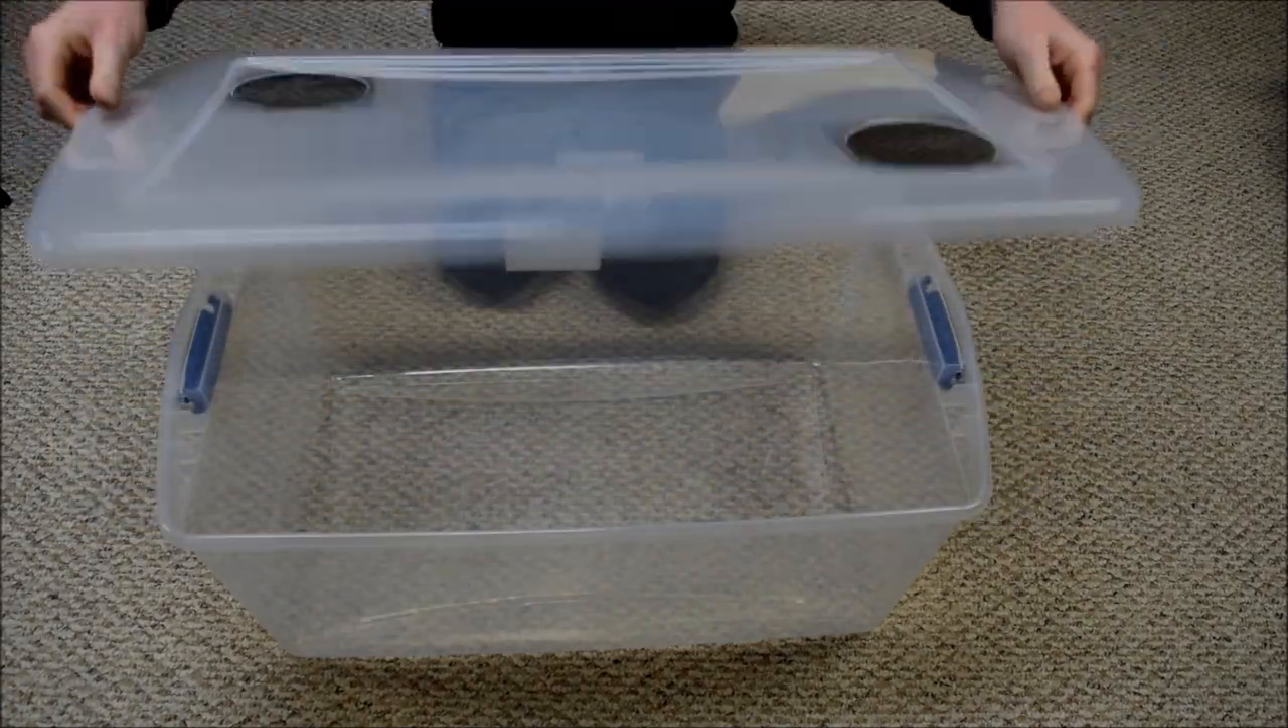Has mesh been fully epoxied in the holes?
Yes.